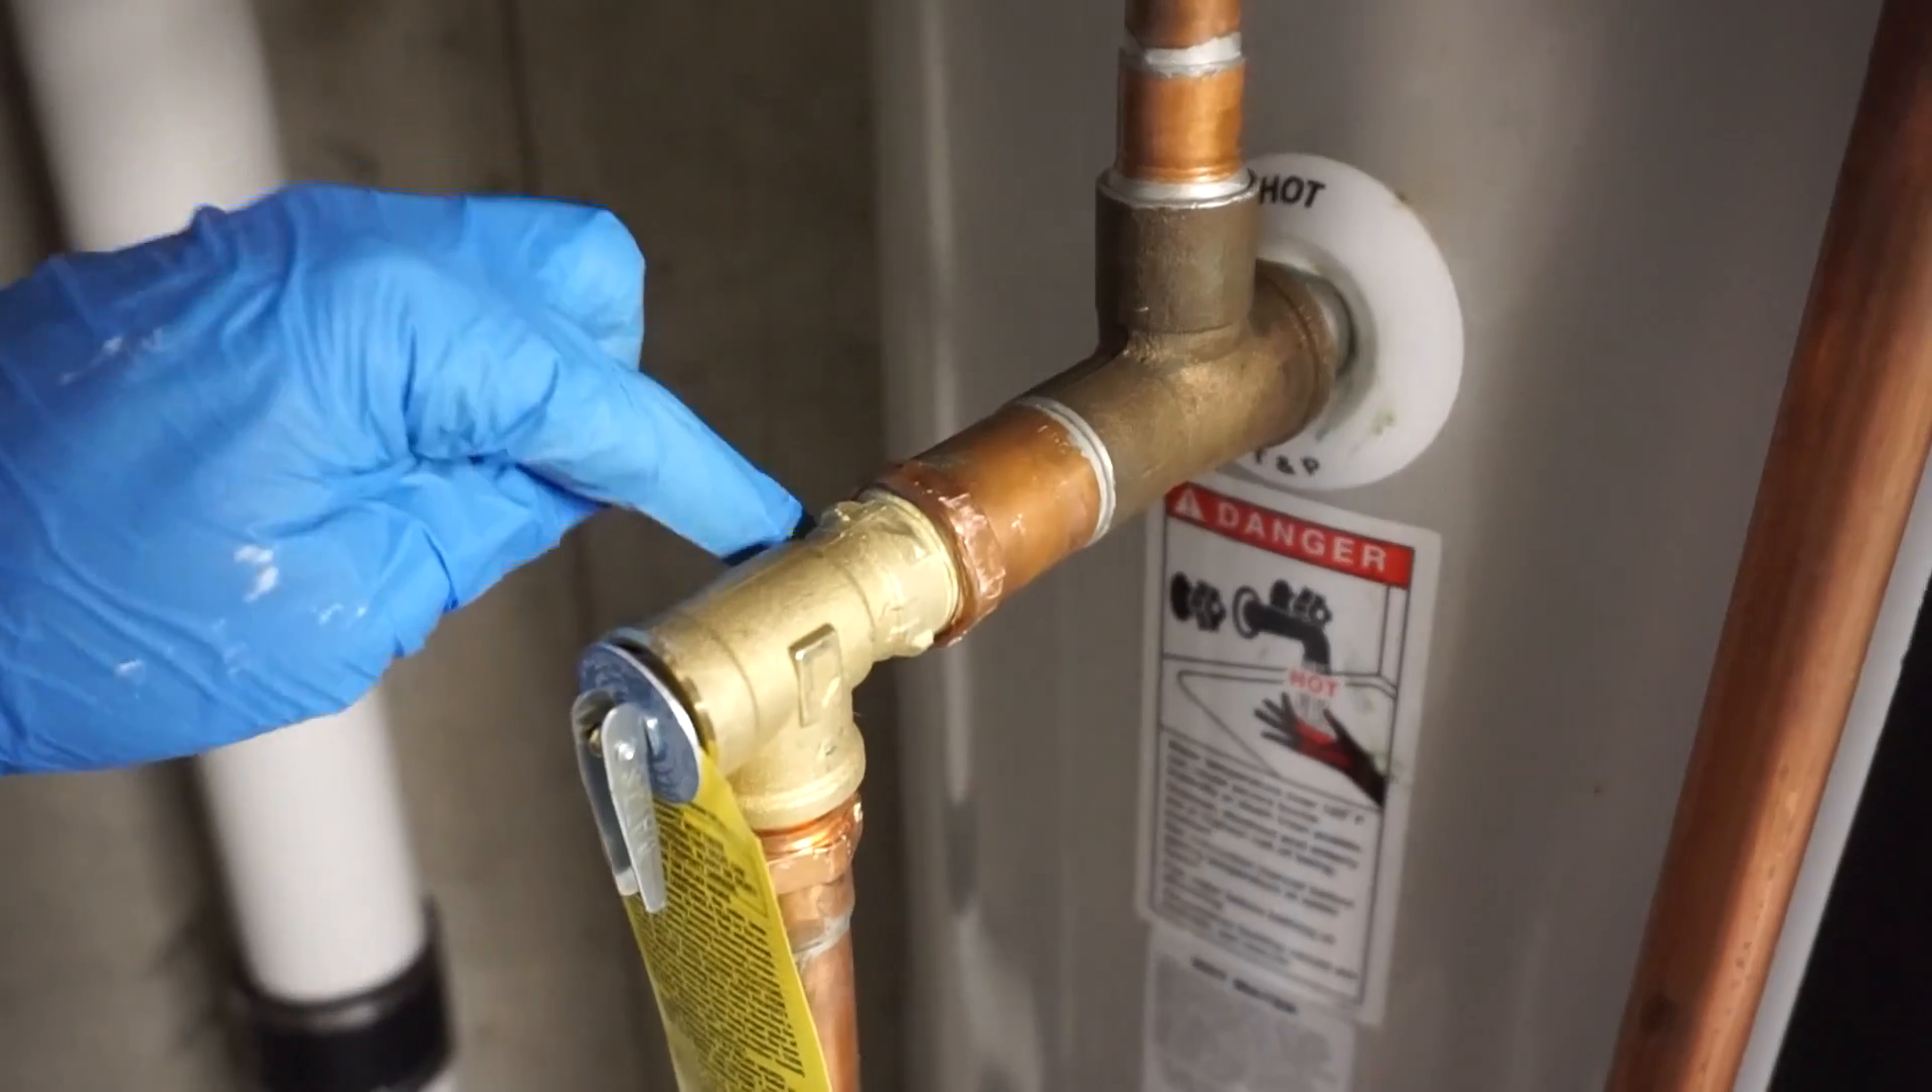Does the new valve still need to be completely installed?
No.